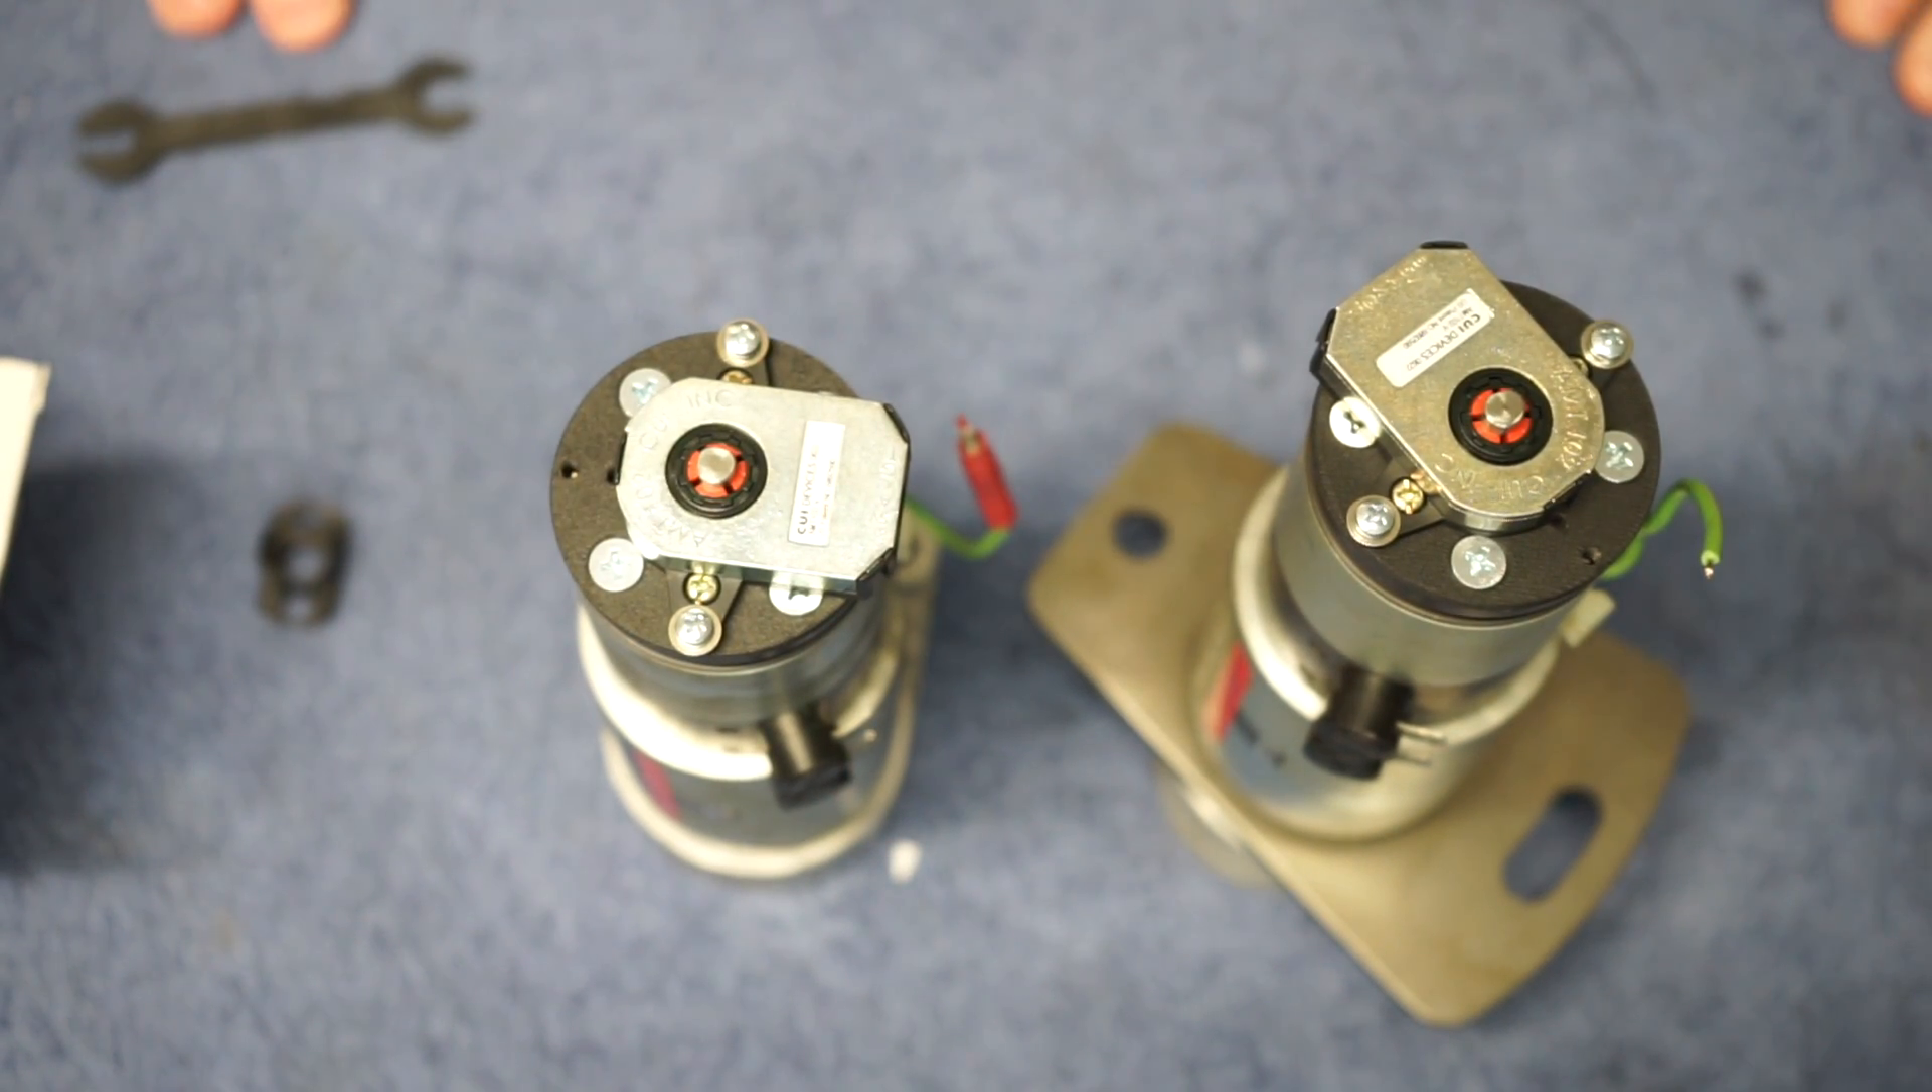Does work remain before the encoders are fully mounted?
No.